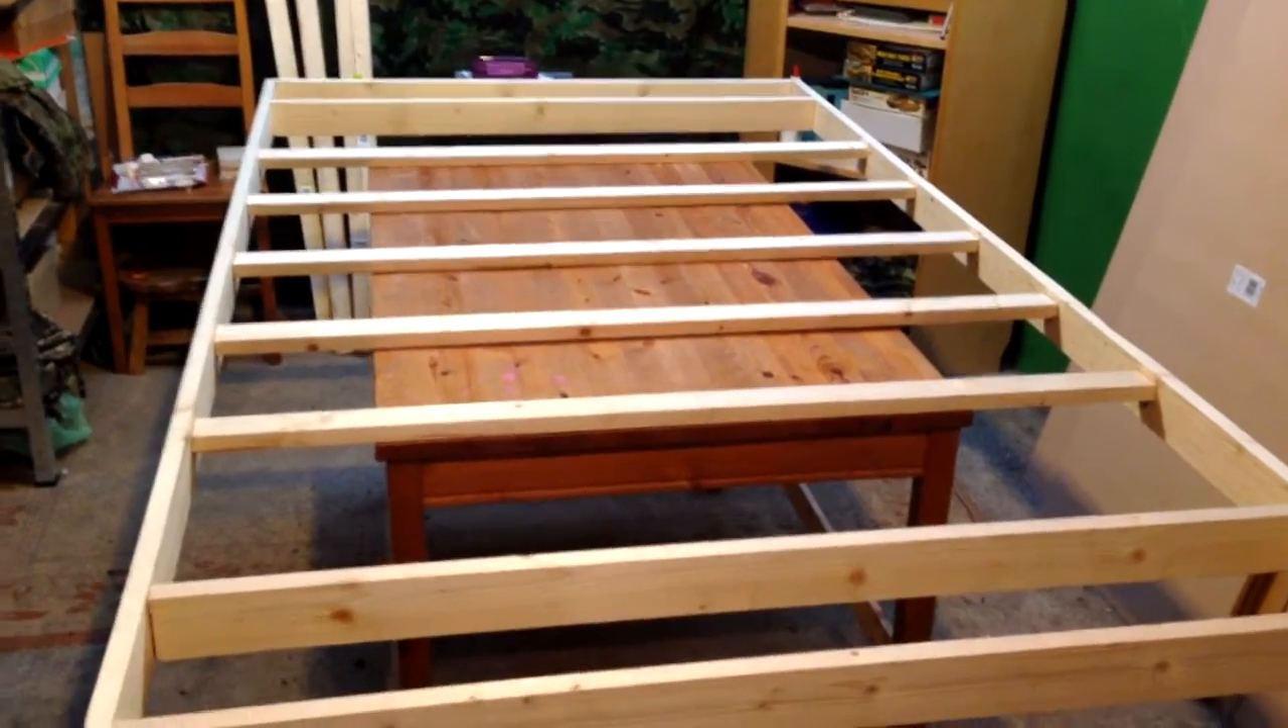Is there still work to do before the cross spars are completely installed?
No.